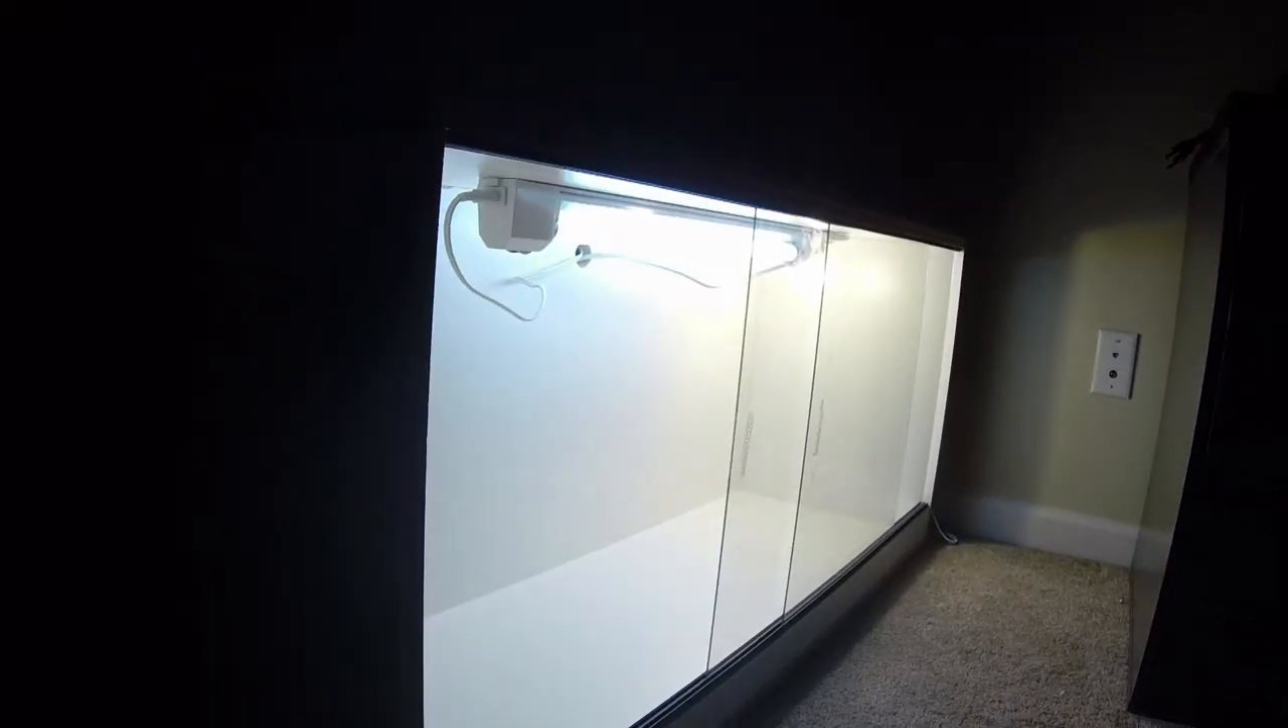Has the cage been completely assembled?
Yes.